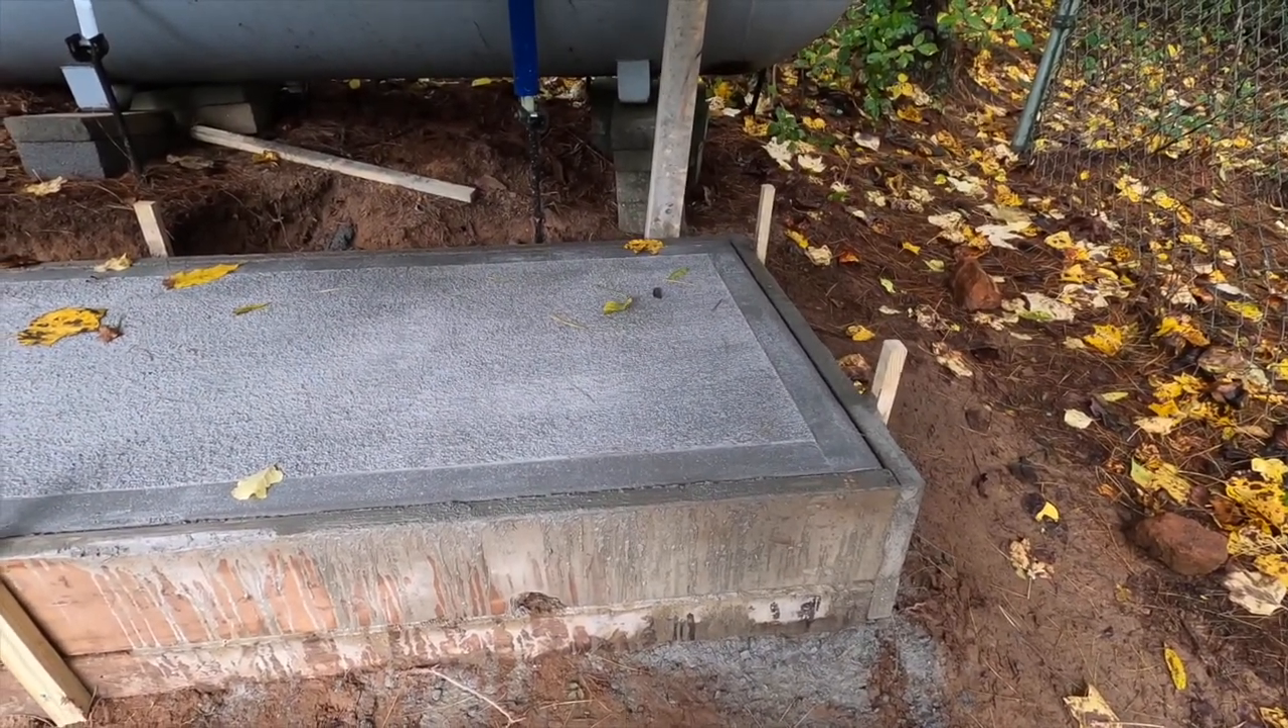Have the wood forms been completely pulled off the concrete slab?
No.